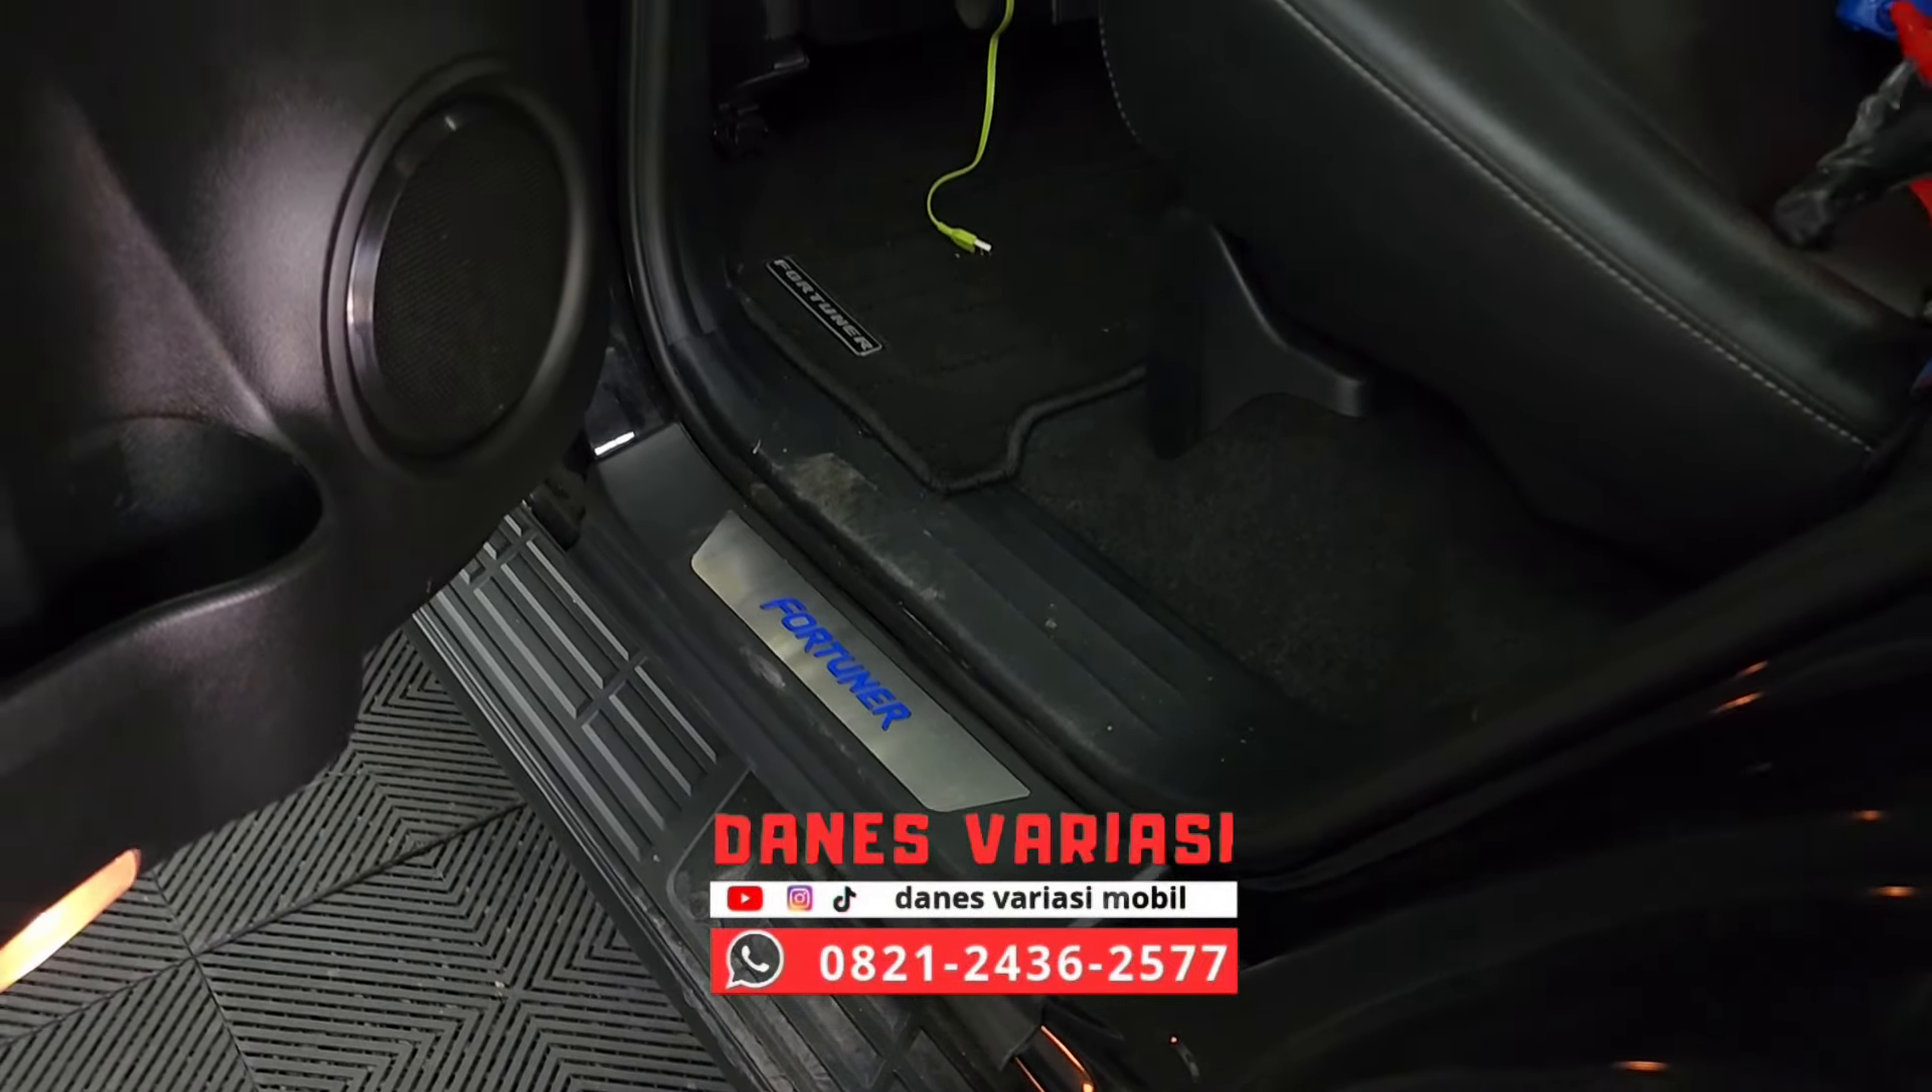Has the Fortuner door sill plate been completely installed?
Yes.